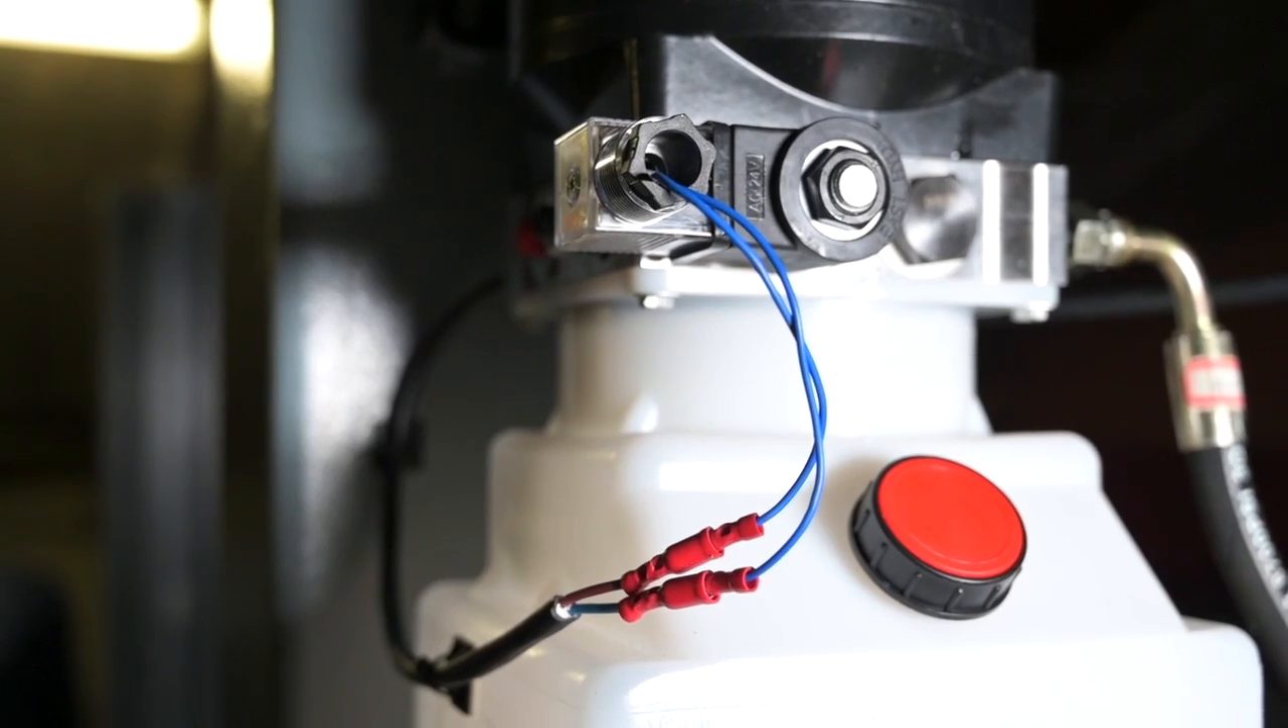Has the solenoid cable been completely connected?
Yes.